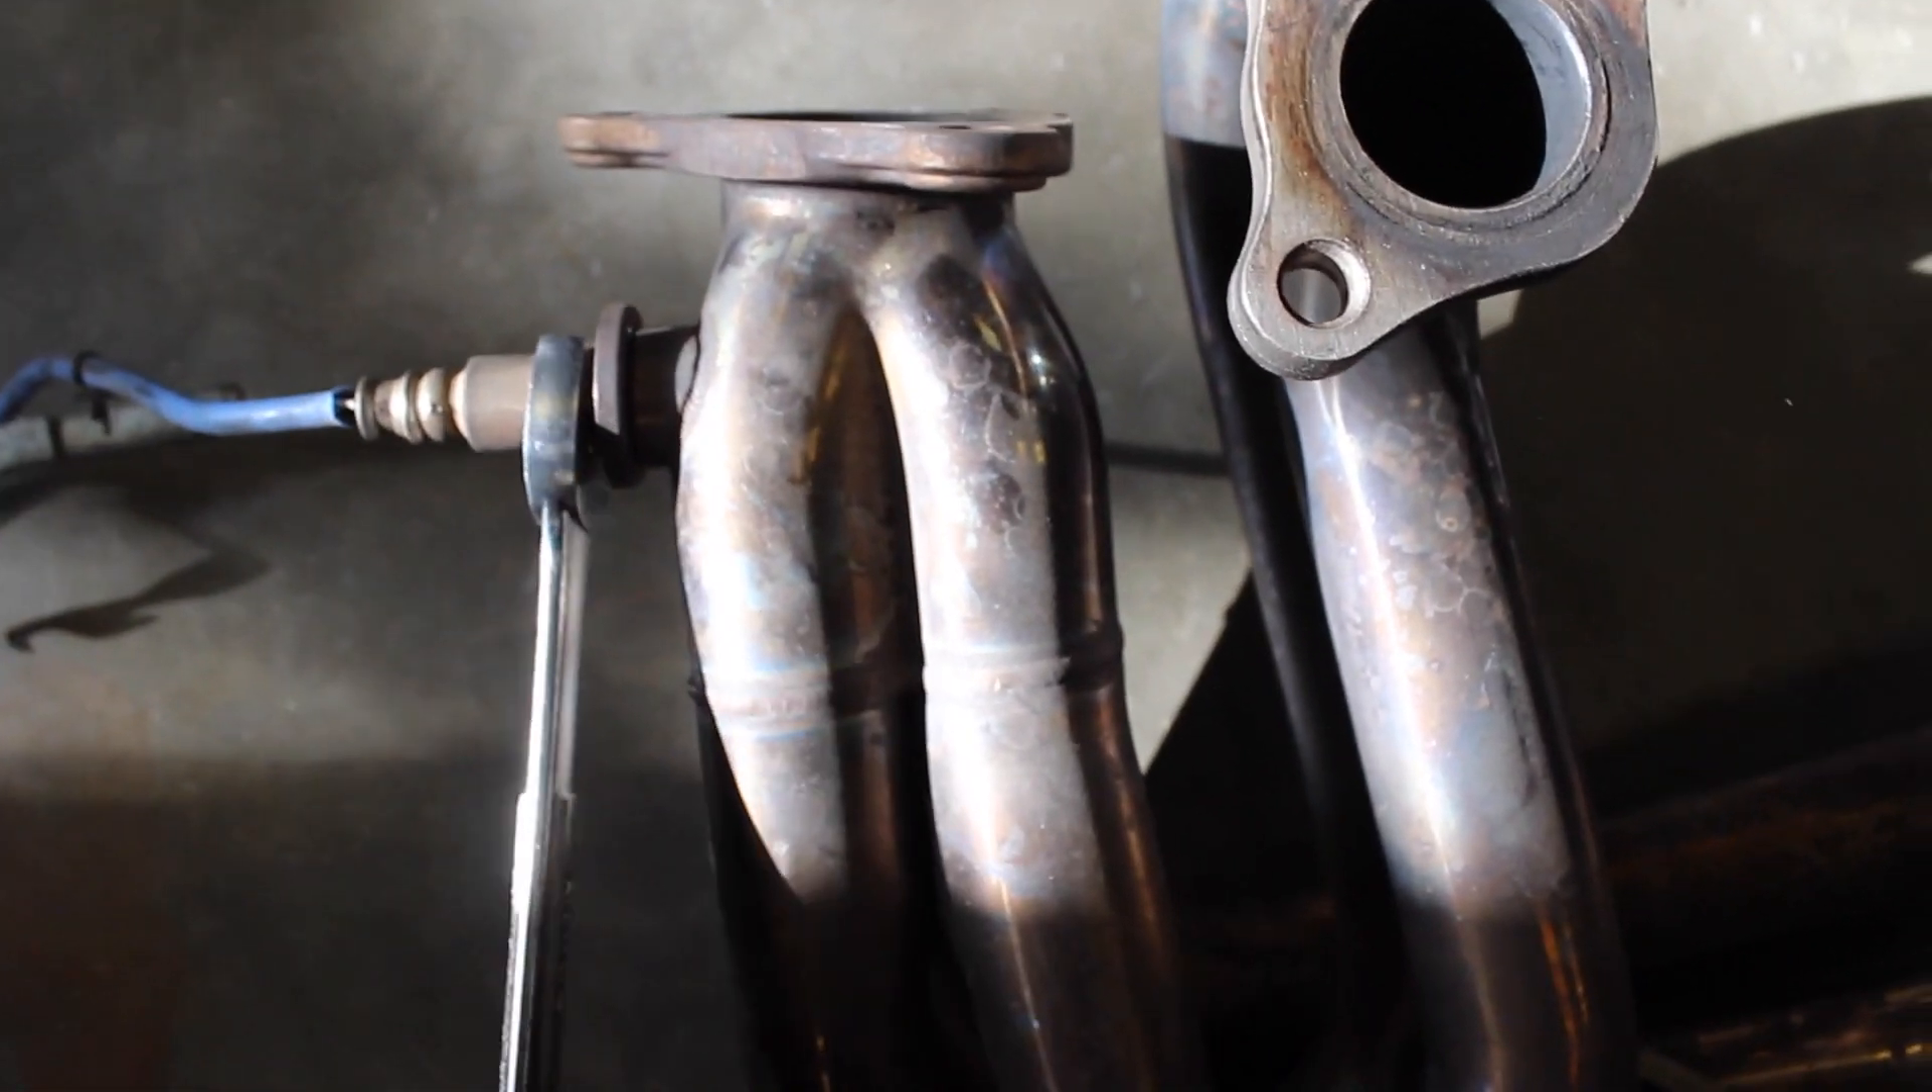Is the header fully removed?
Yes.